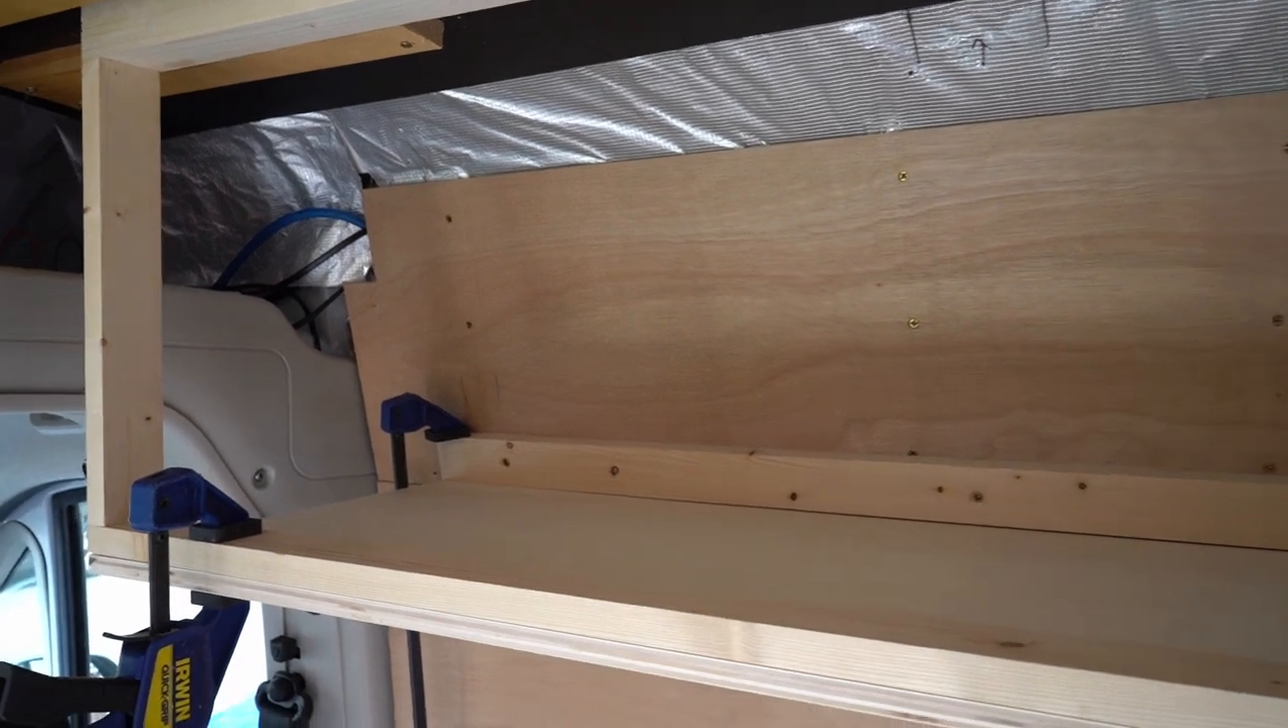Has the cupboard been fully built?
No.